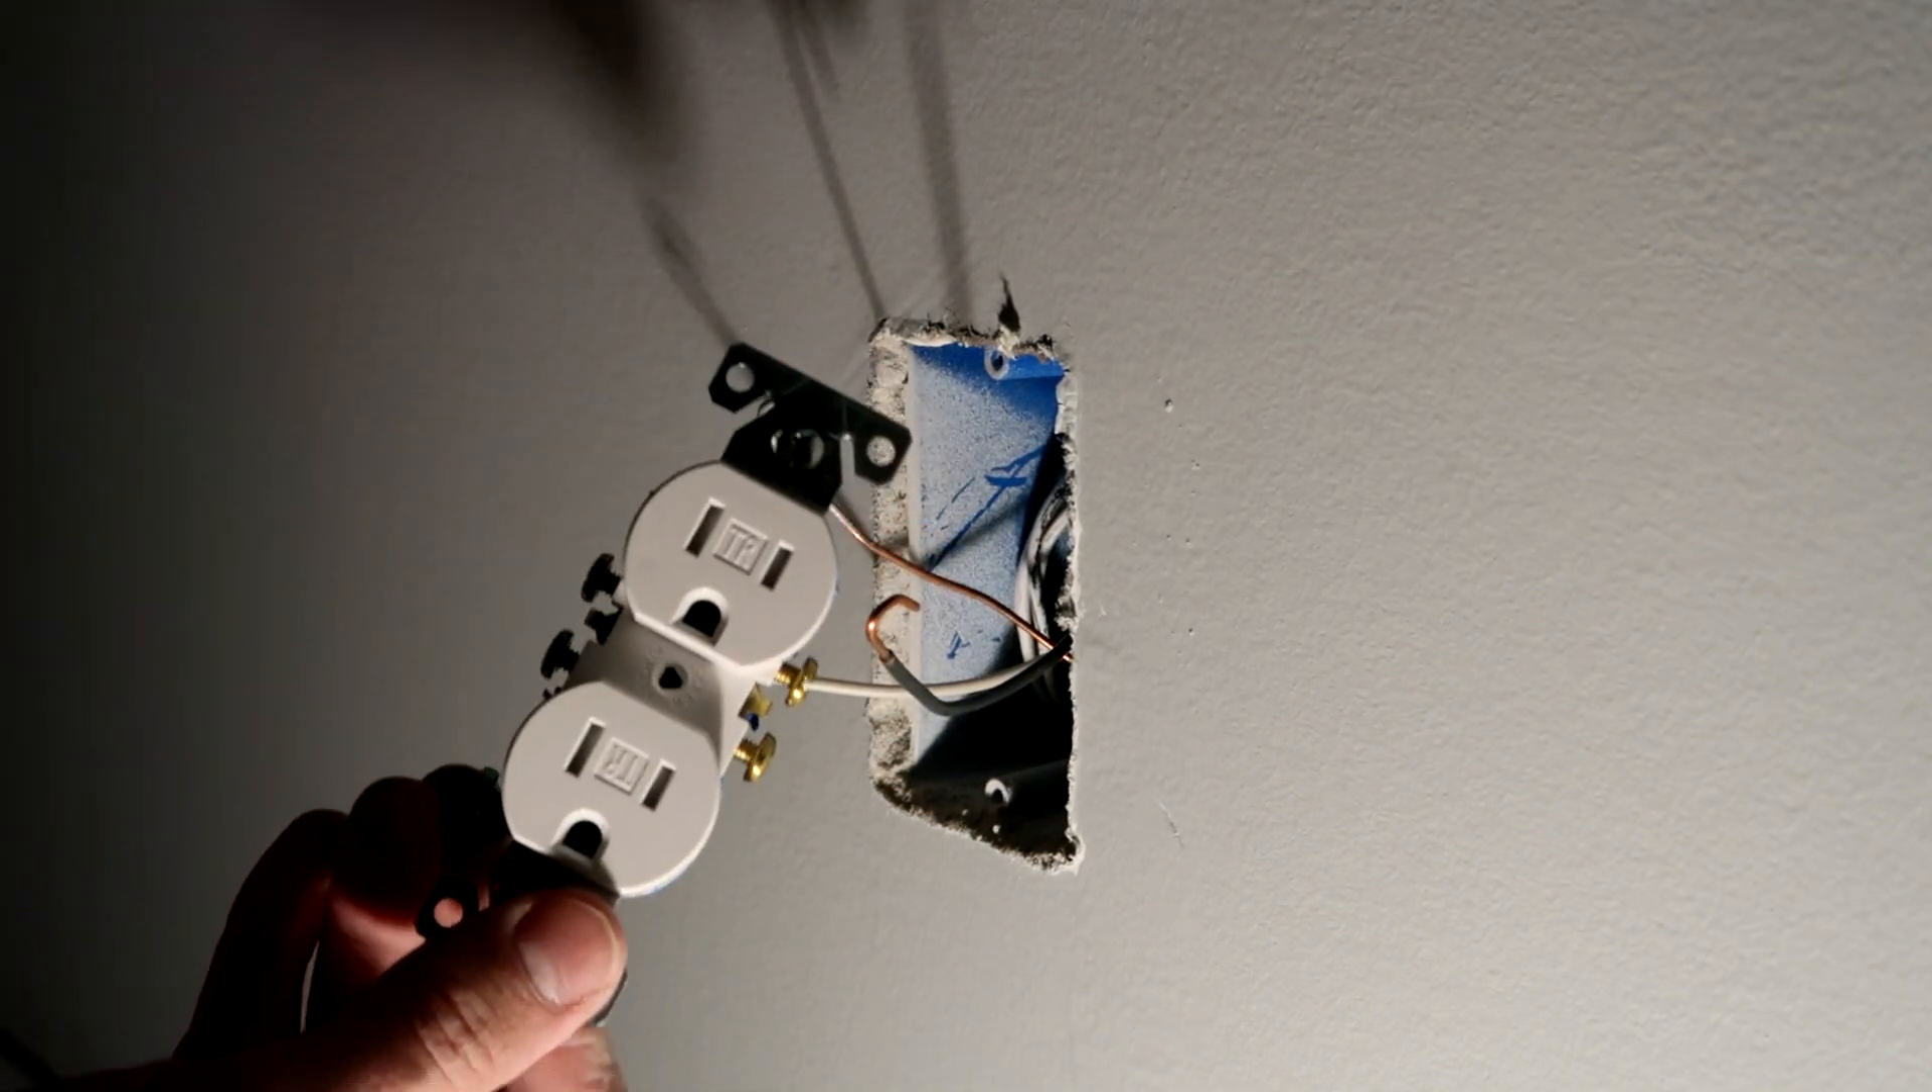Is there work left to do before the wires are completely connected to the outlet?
Yes.